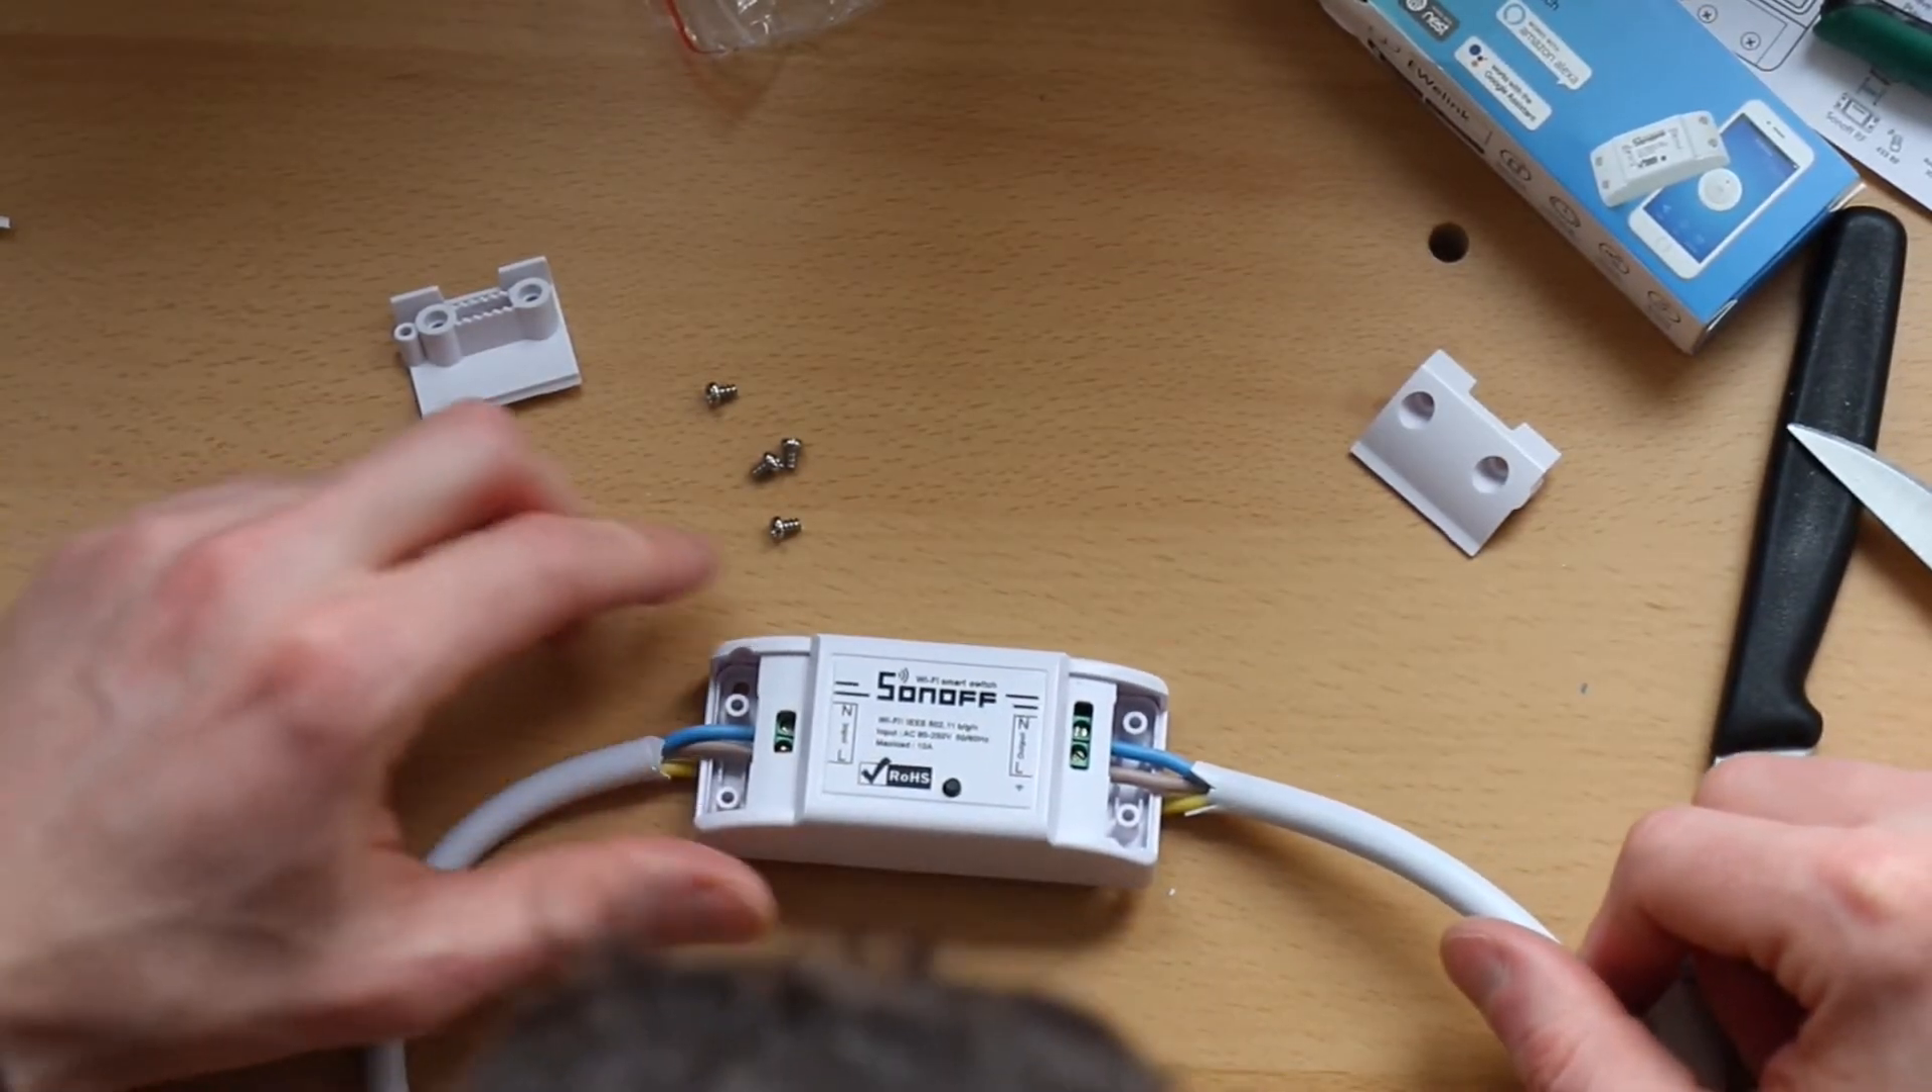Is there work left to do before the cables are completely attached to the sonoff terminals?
No.